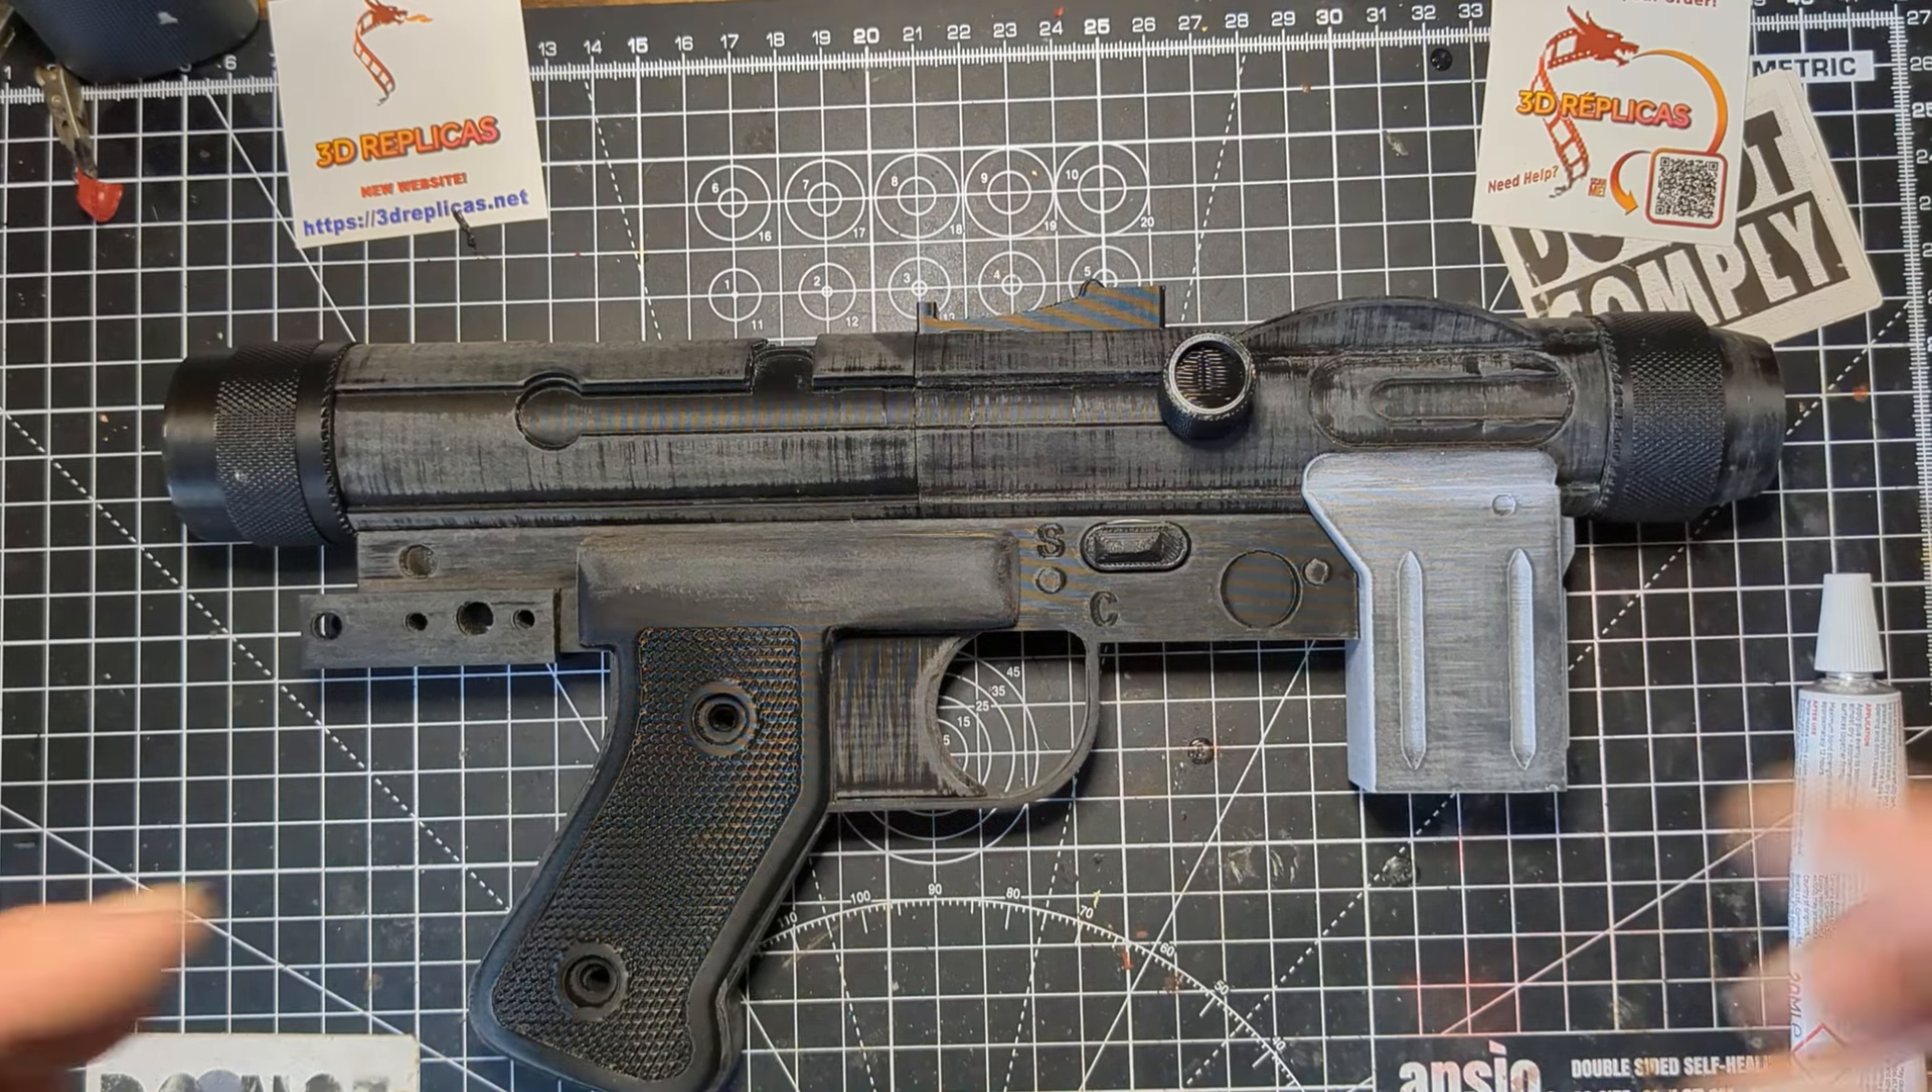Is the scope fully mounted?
No.